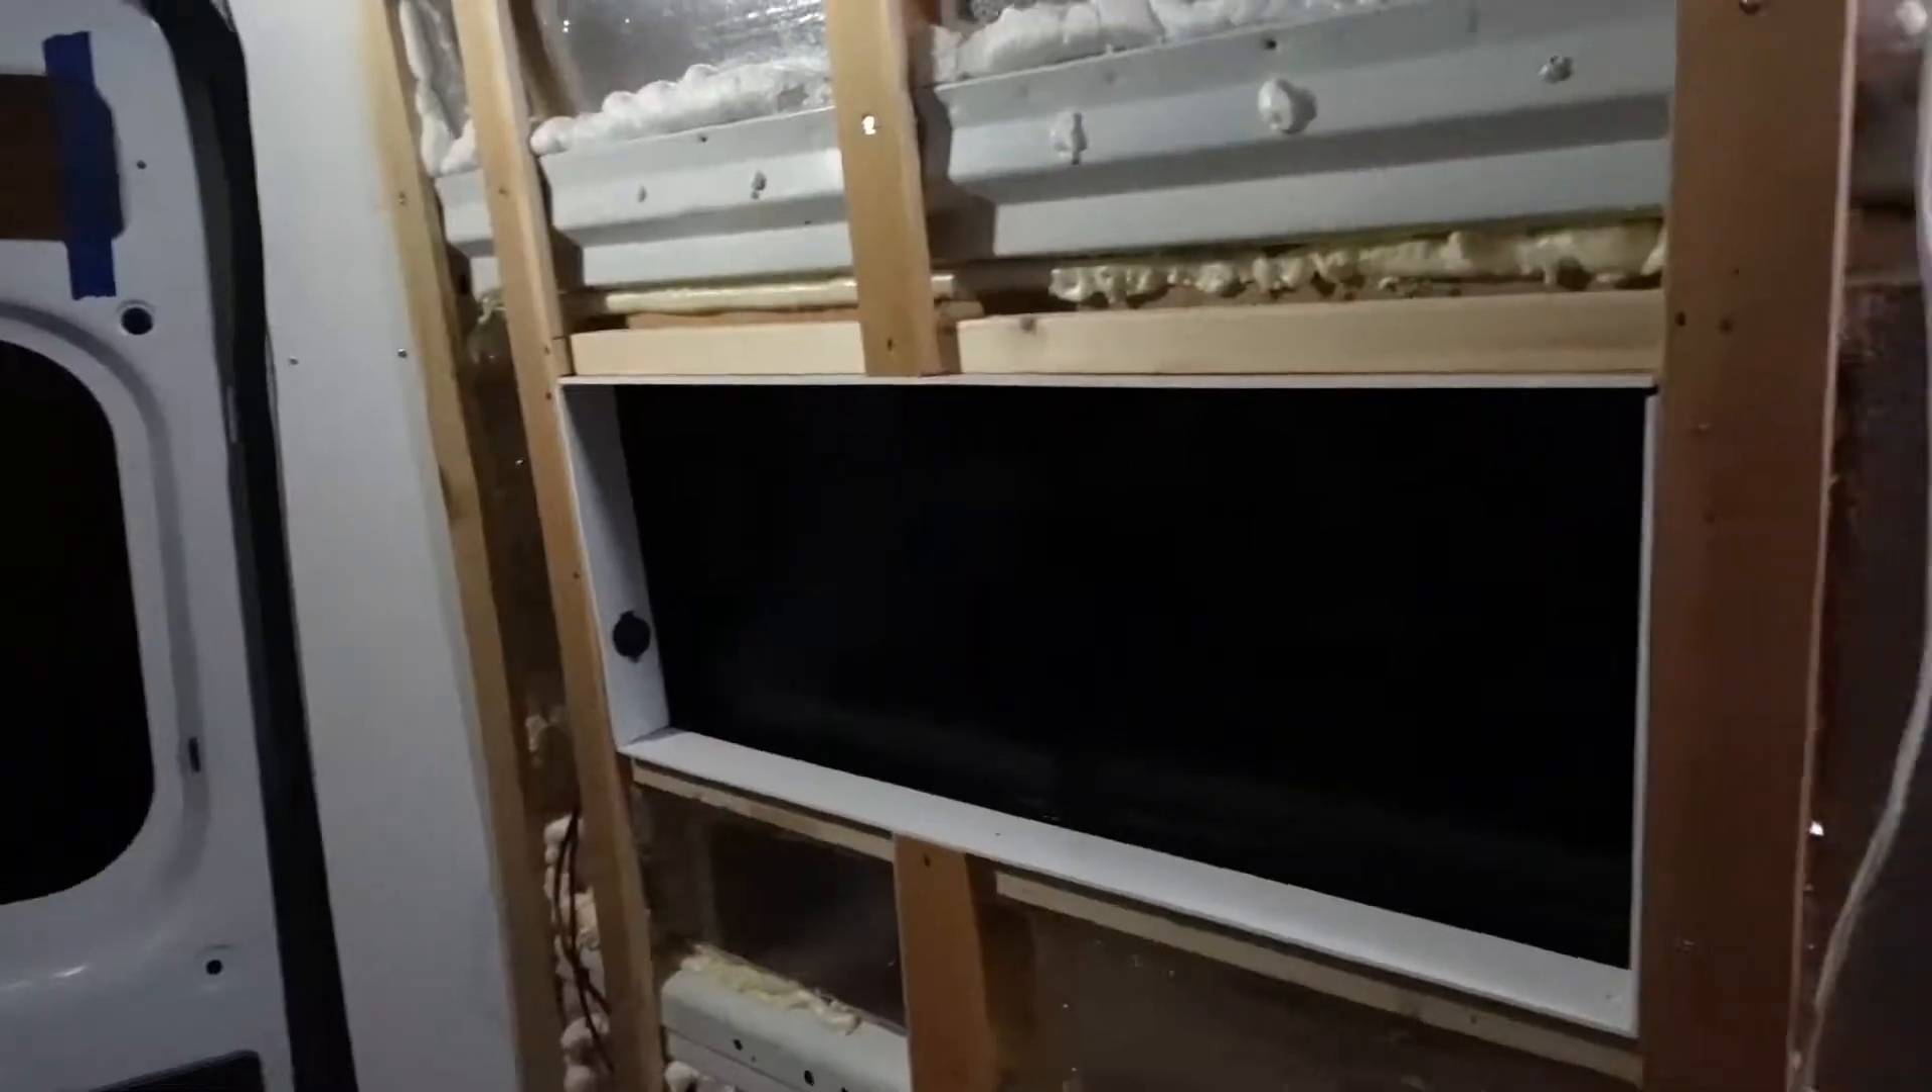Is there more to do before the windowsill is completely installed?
No.